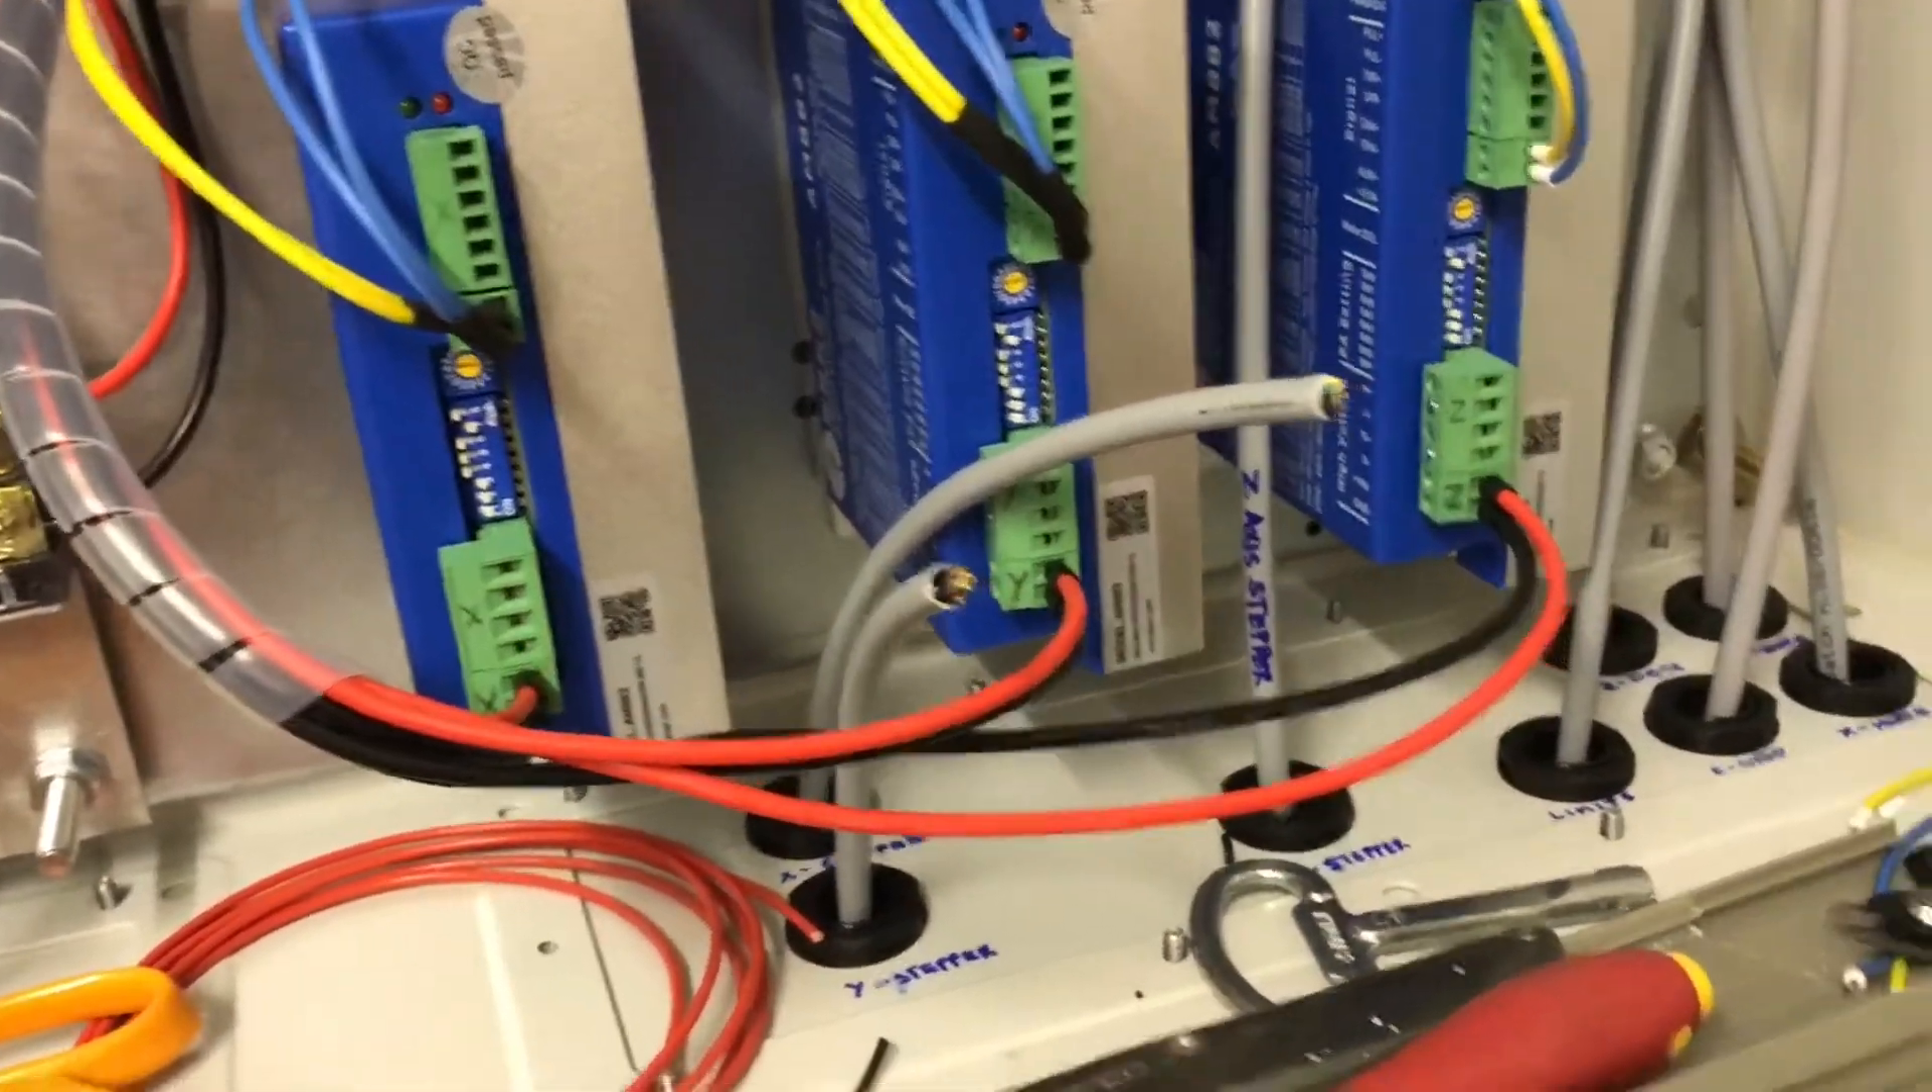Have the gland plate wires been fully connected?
No.